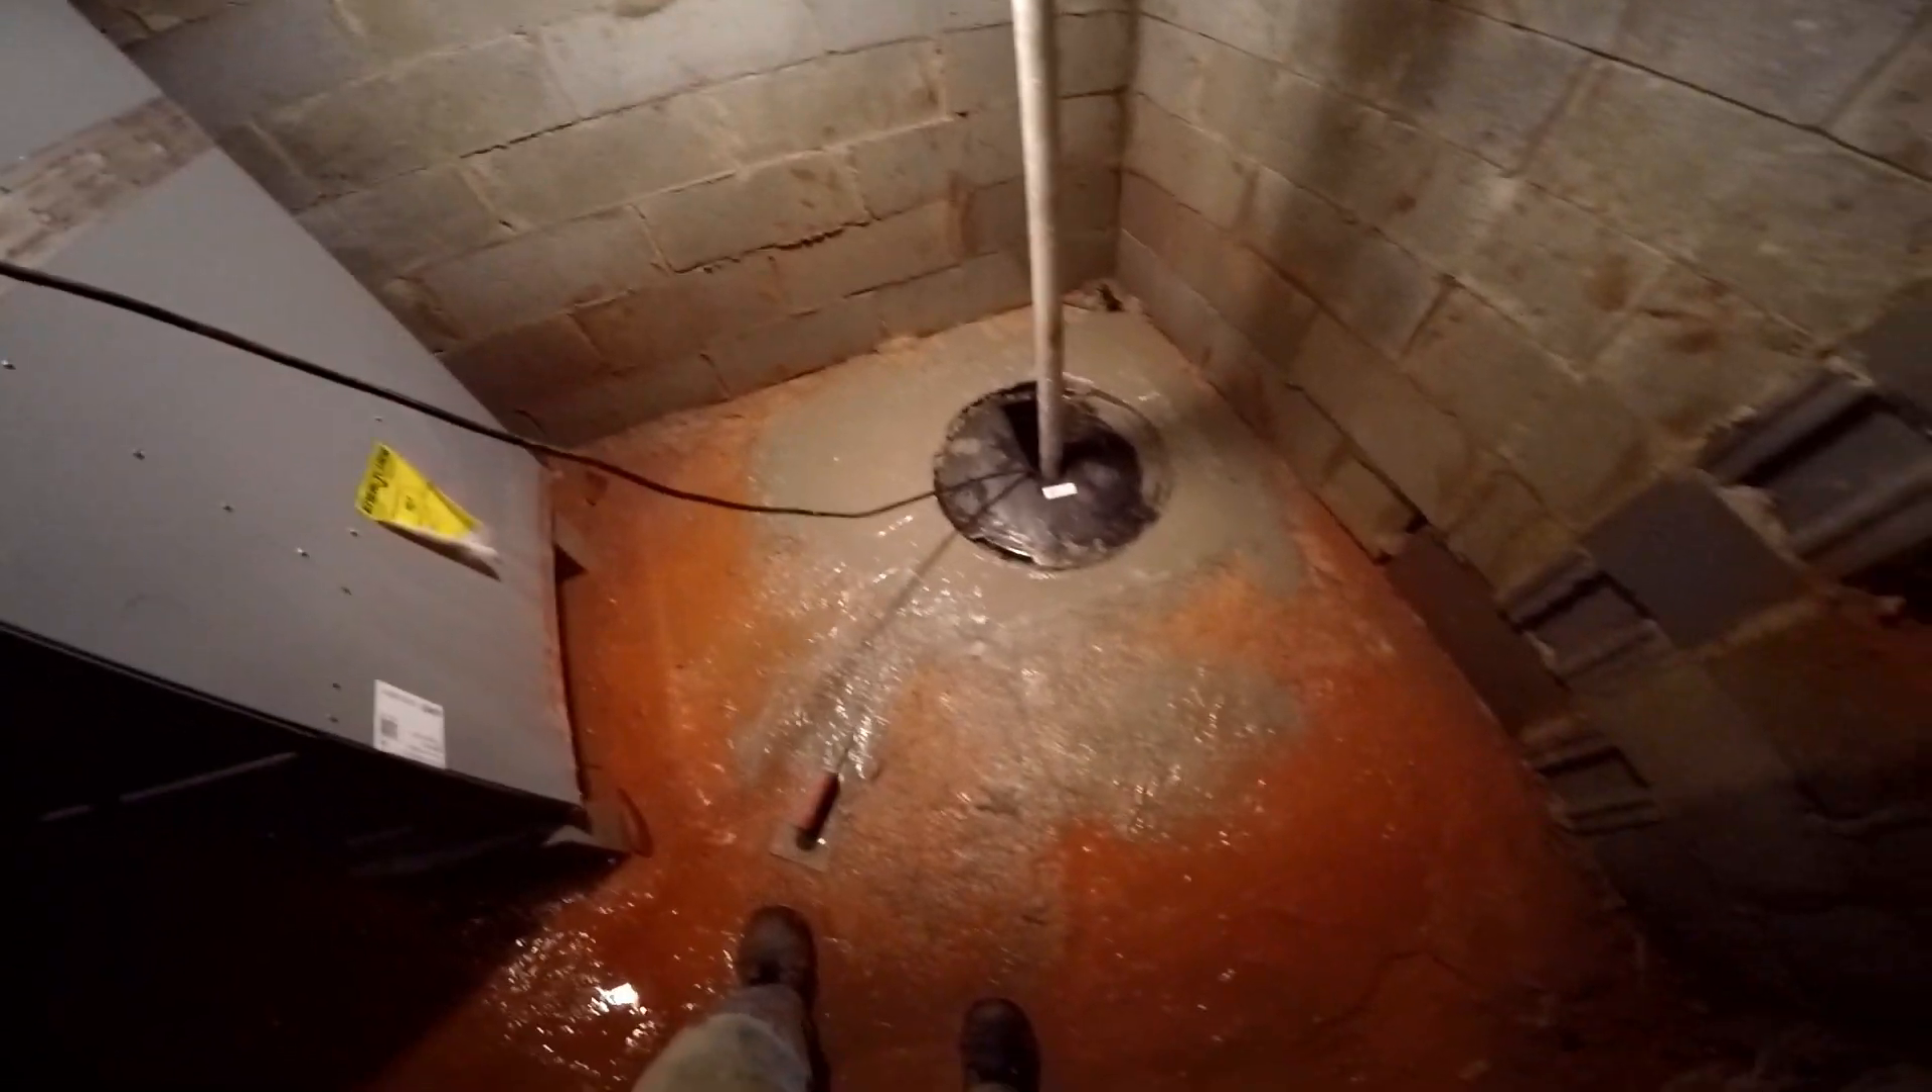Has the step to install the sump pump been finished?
Yes.